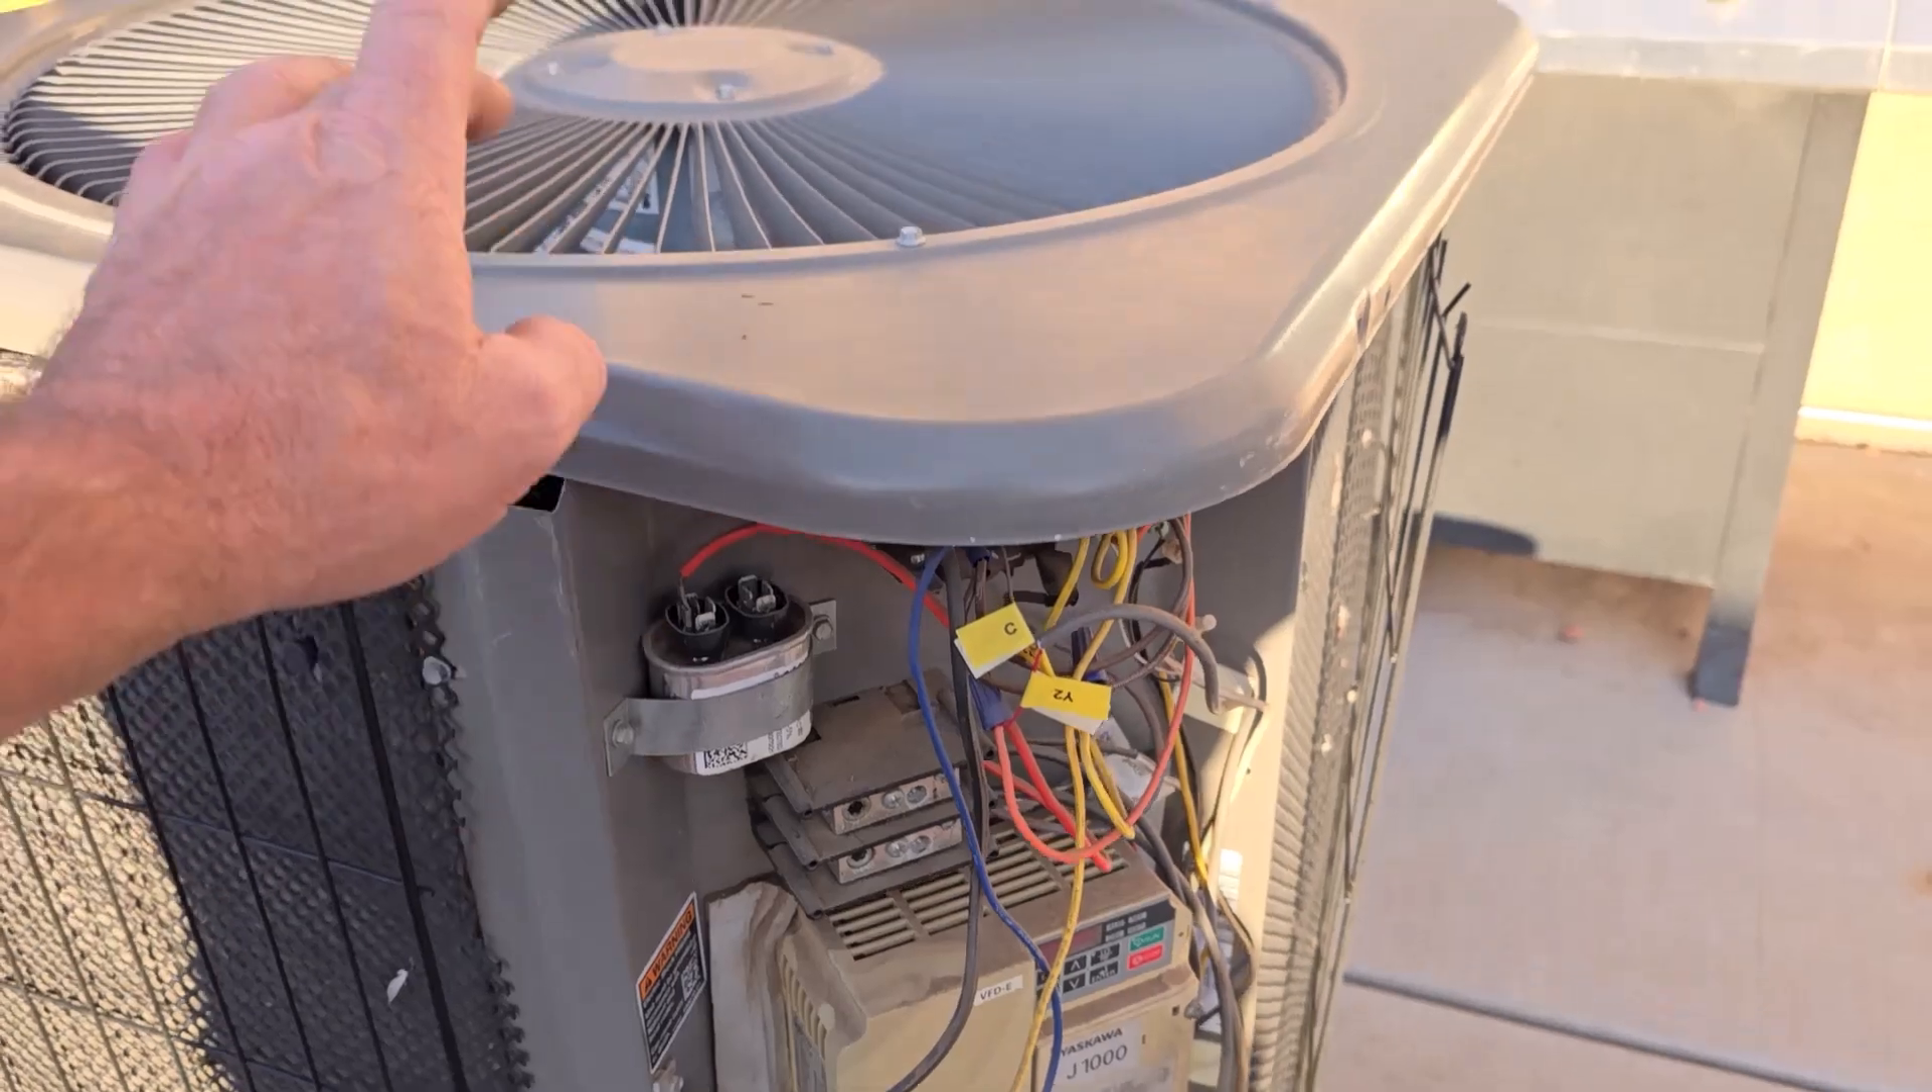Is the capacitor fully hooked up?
No.